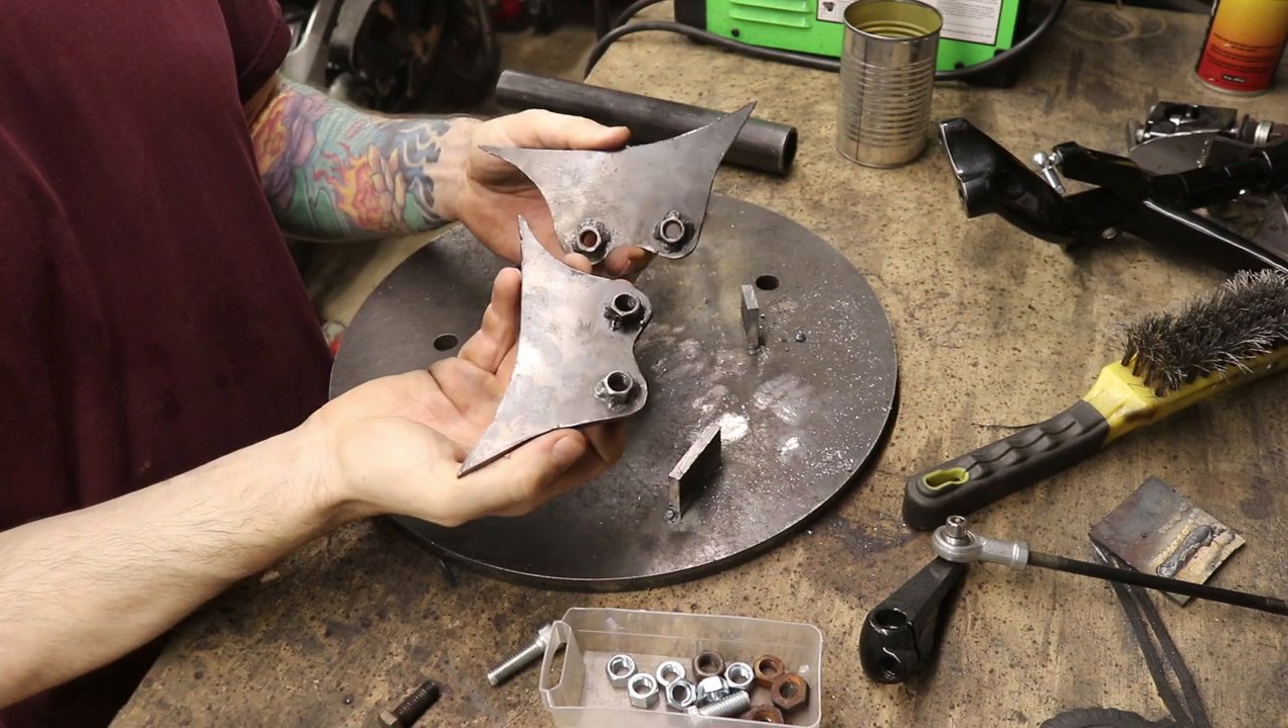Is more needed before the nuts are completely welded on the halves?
No.